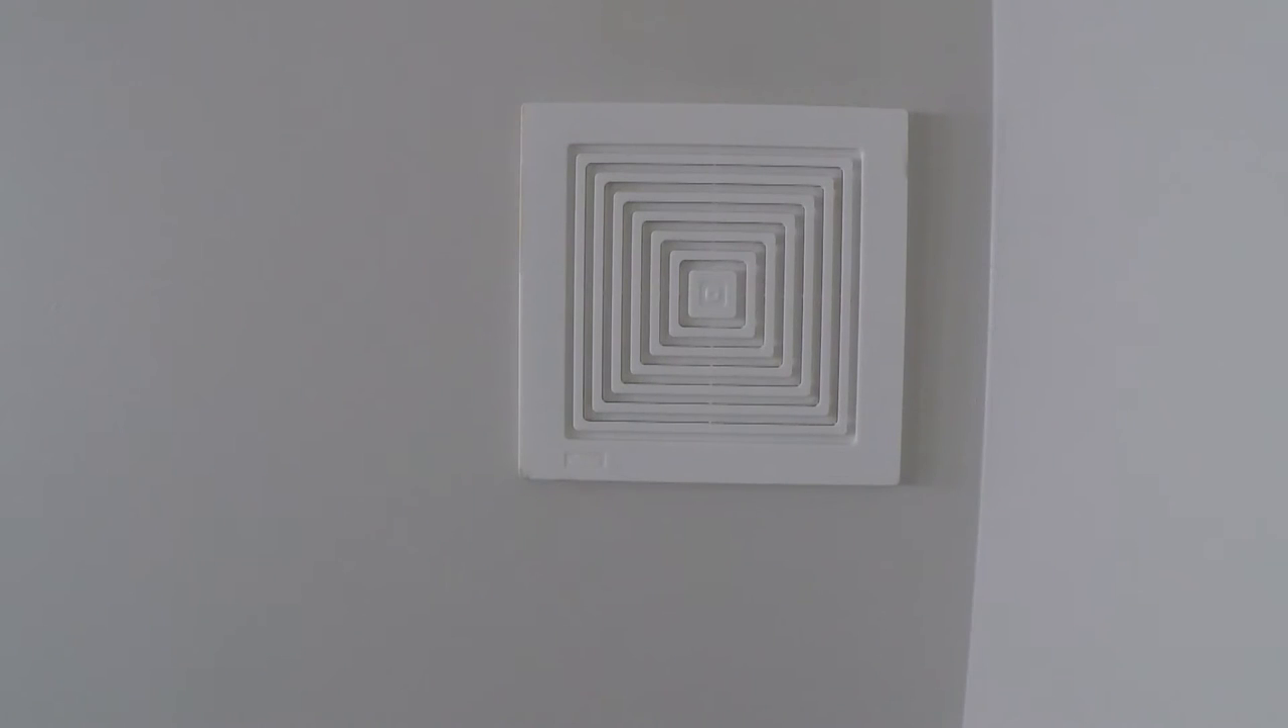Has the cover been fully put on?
Yes.